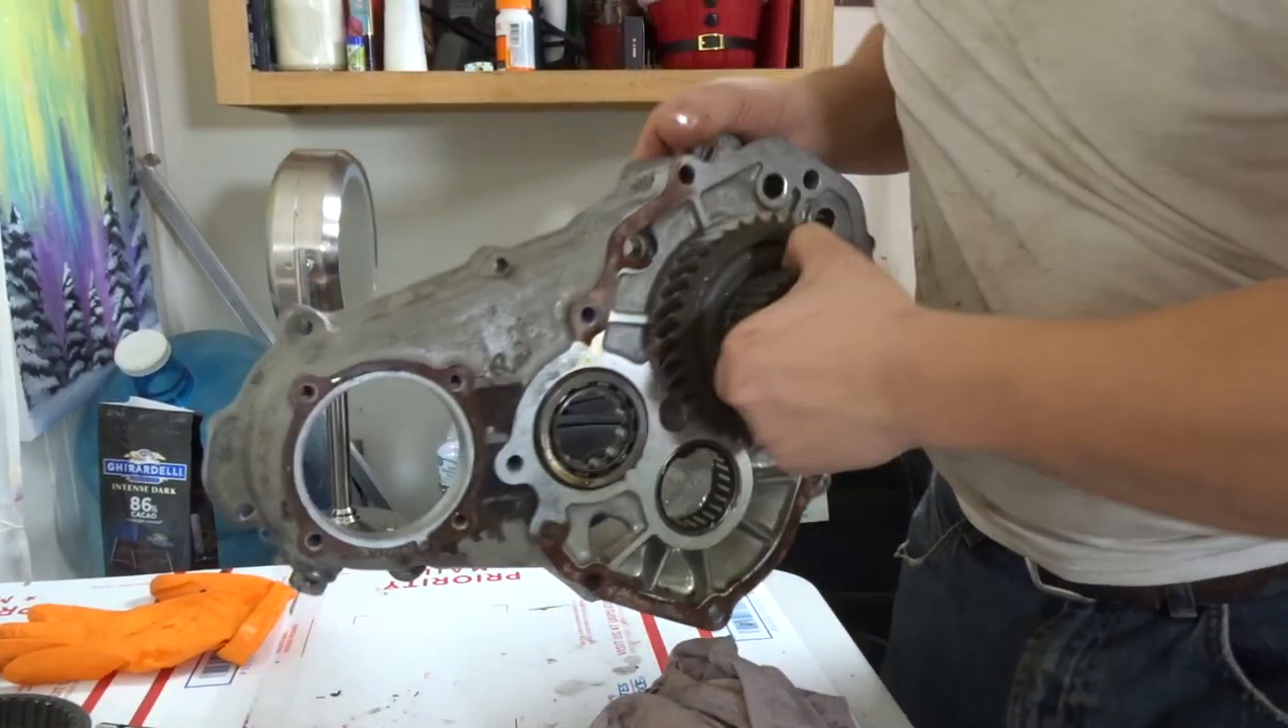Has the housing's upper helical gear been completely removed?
No.